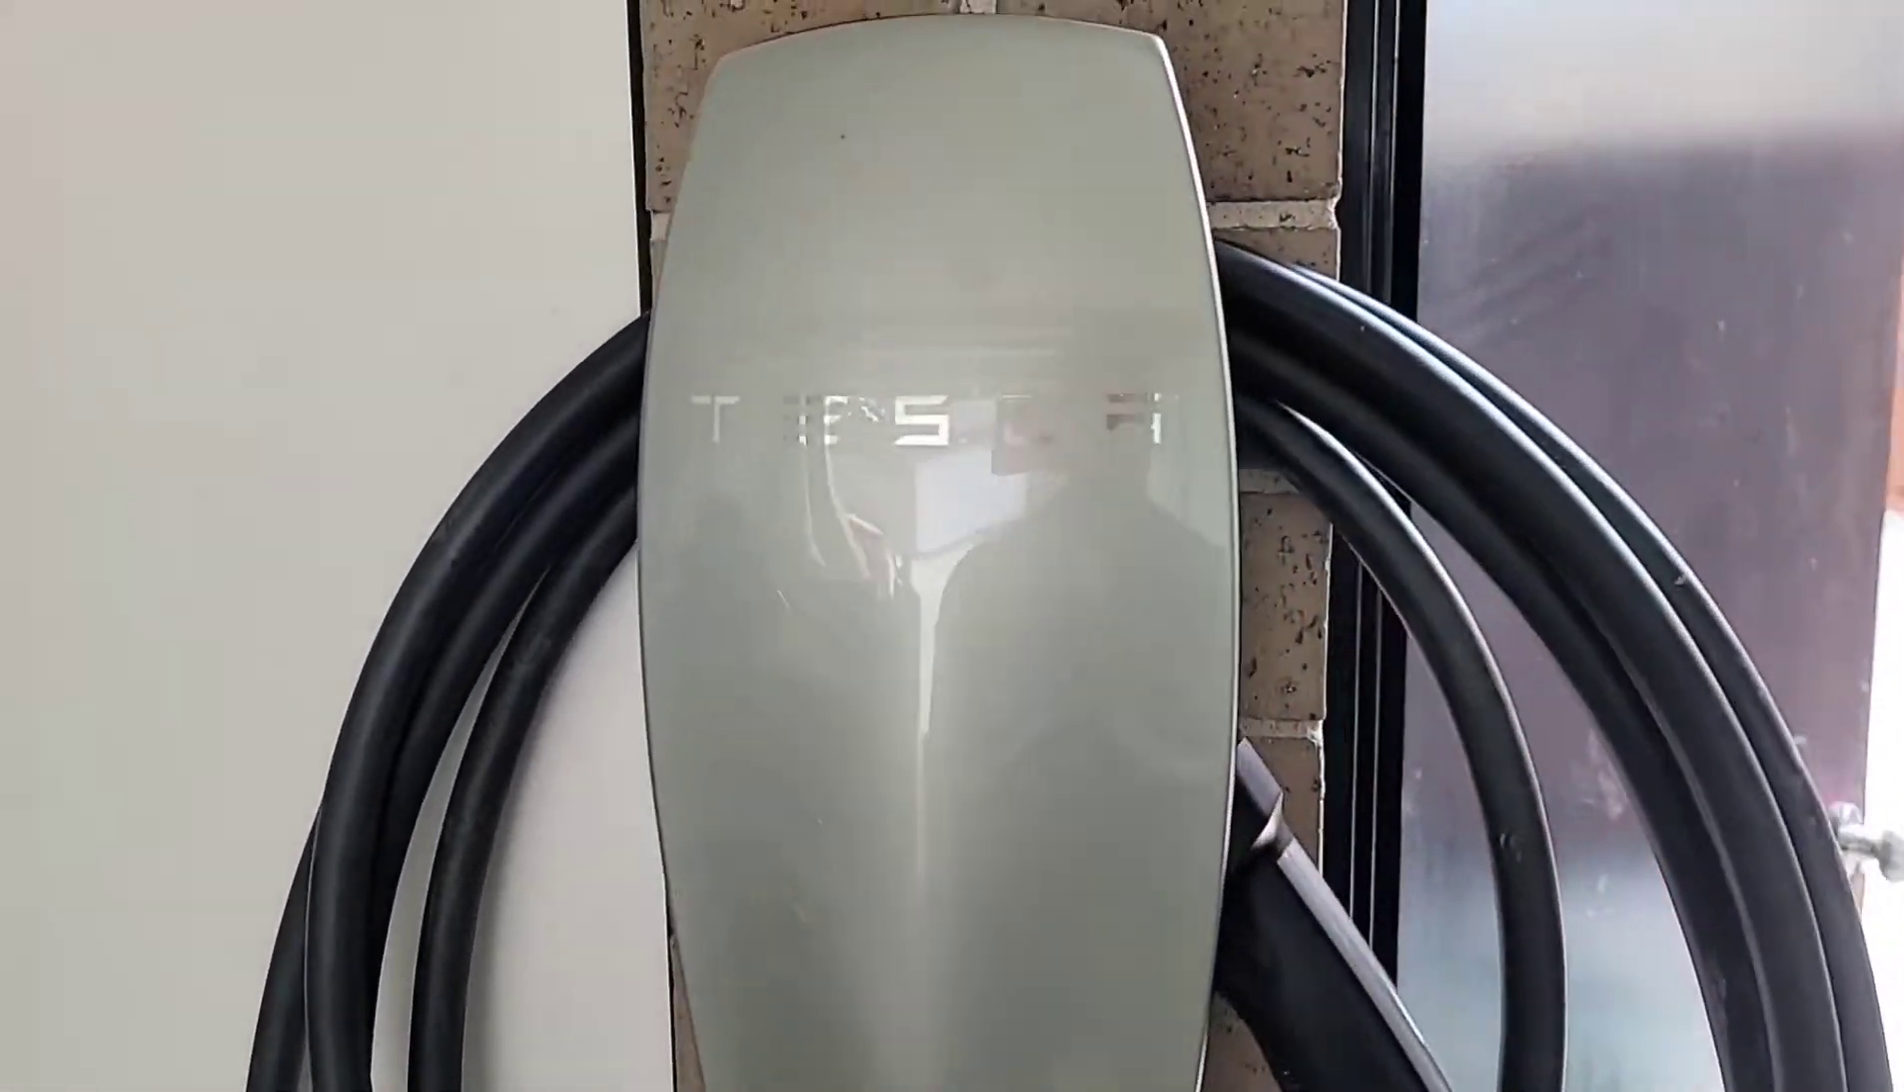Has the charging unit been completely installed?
Yes.